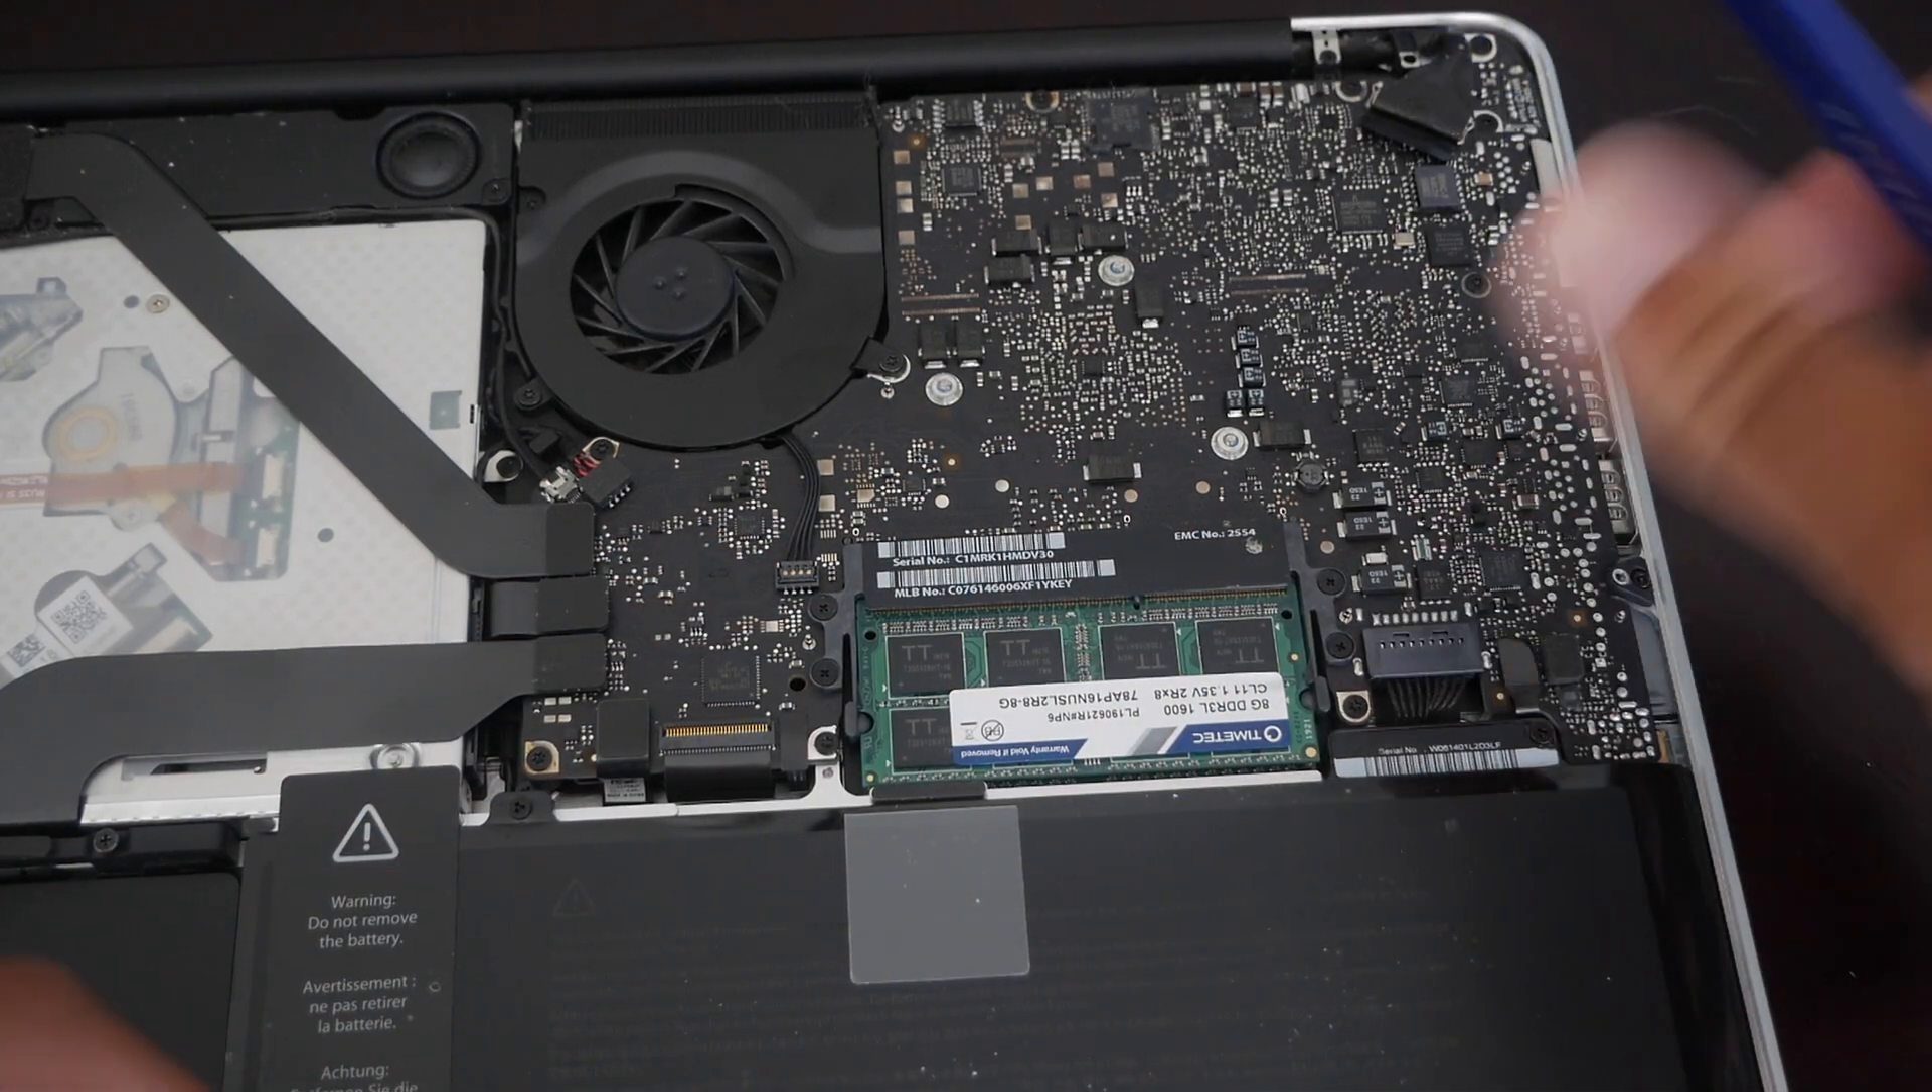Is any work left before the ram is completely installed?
No.